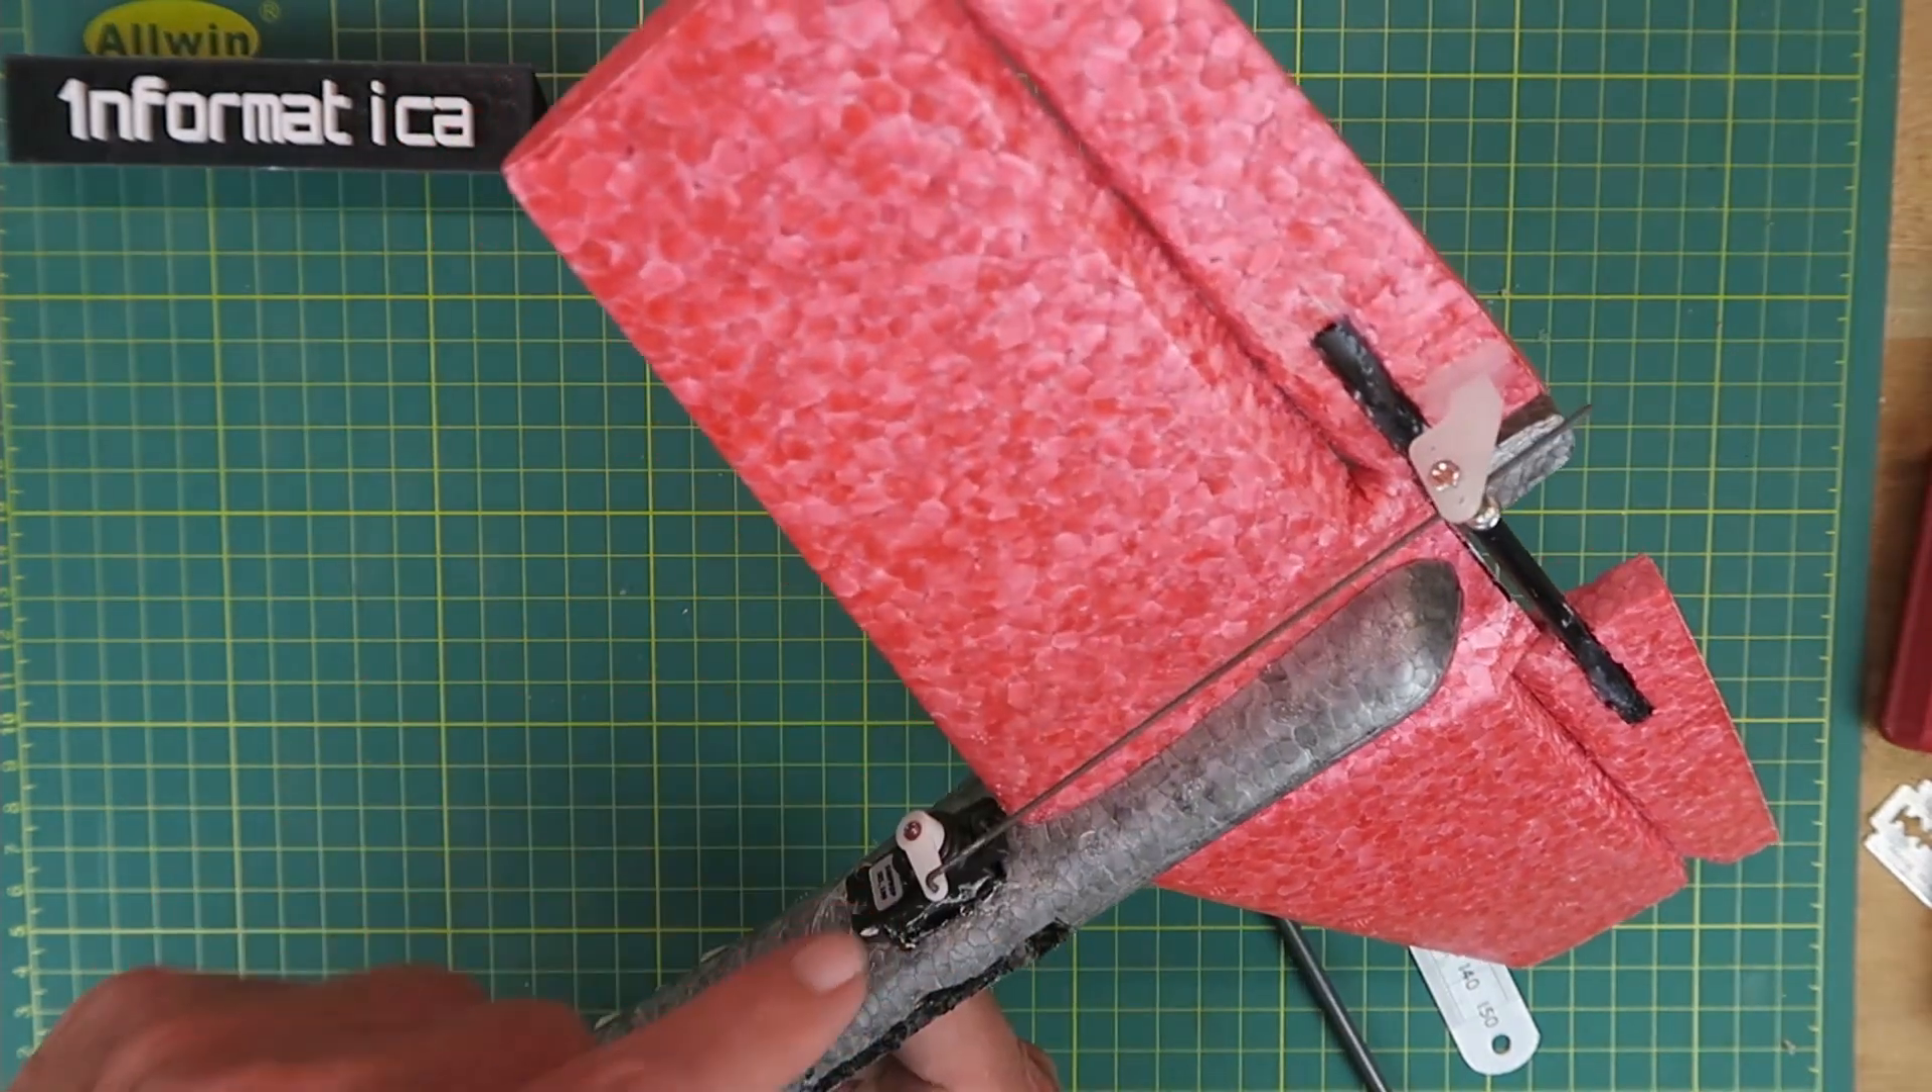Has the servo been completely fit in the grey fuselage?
Yes.